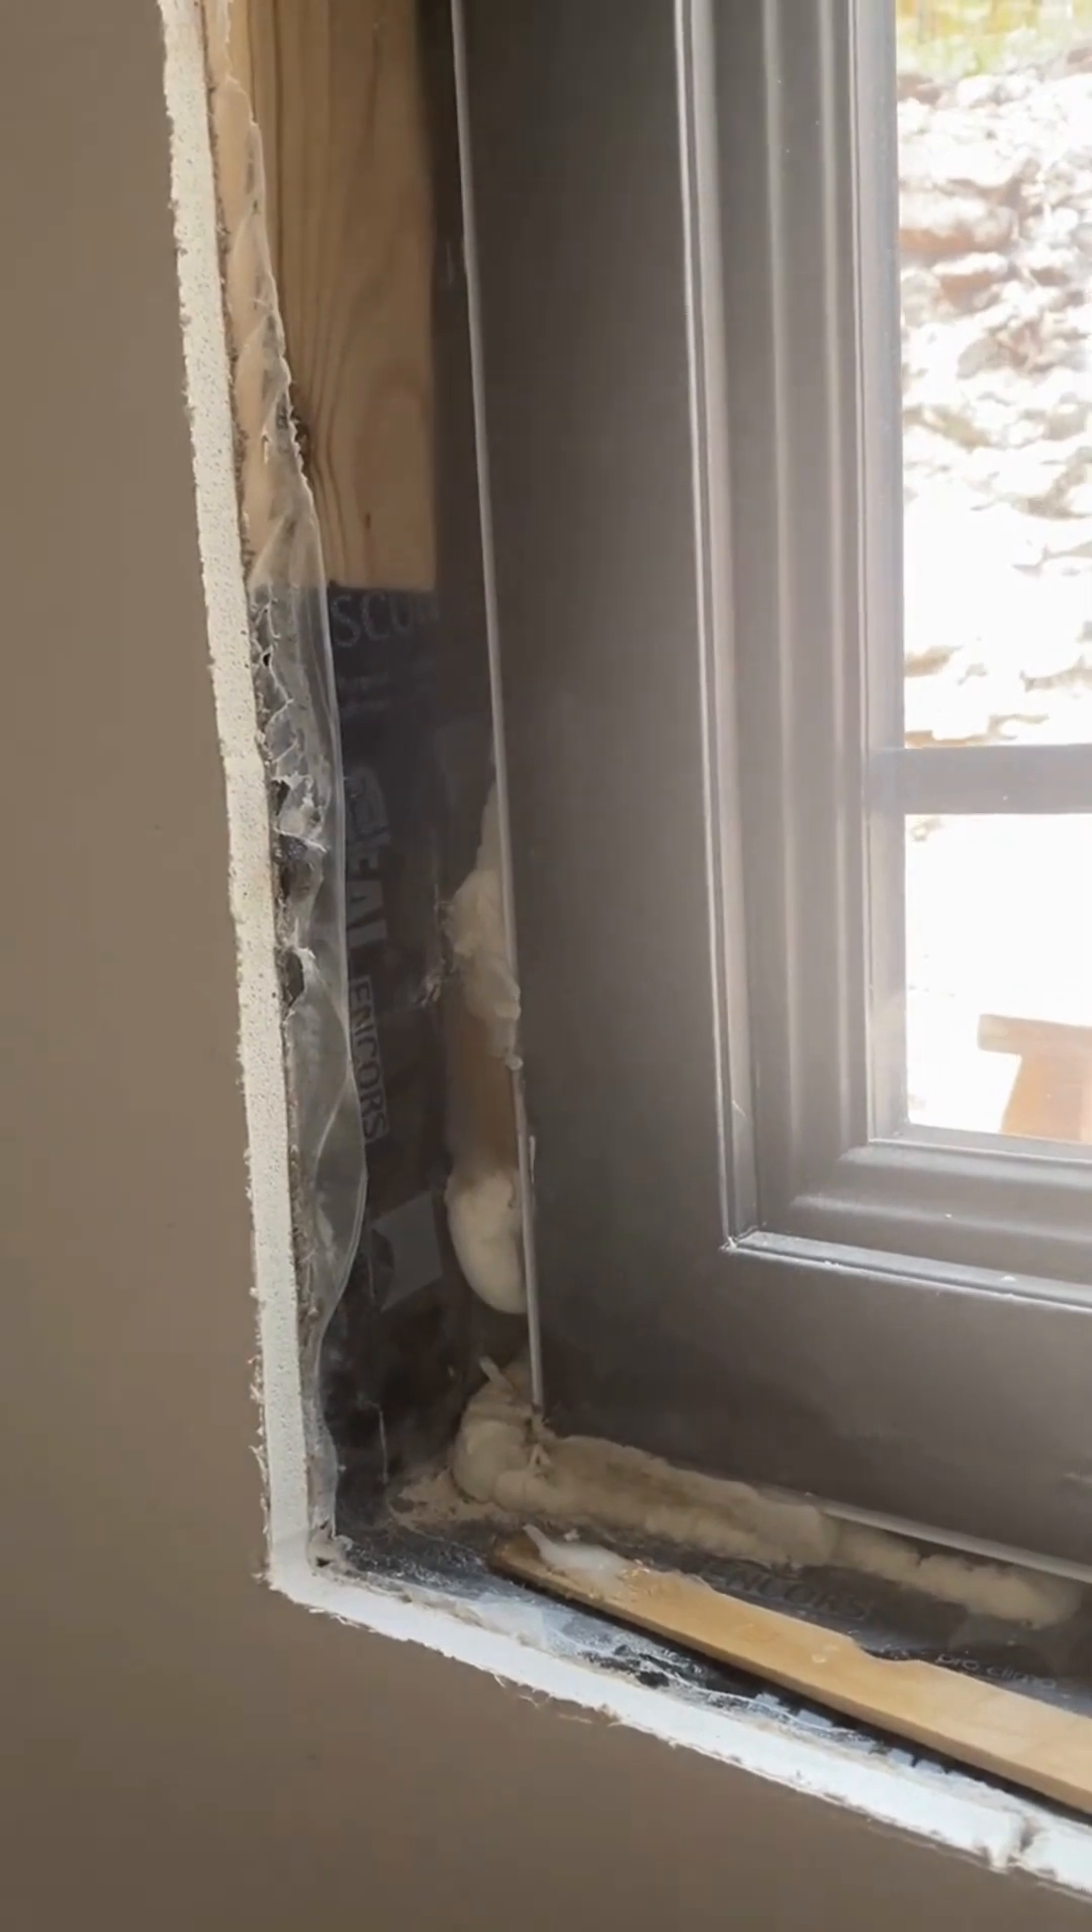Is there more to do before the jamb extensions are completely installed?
Yes.